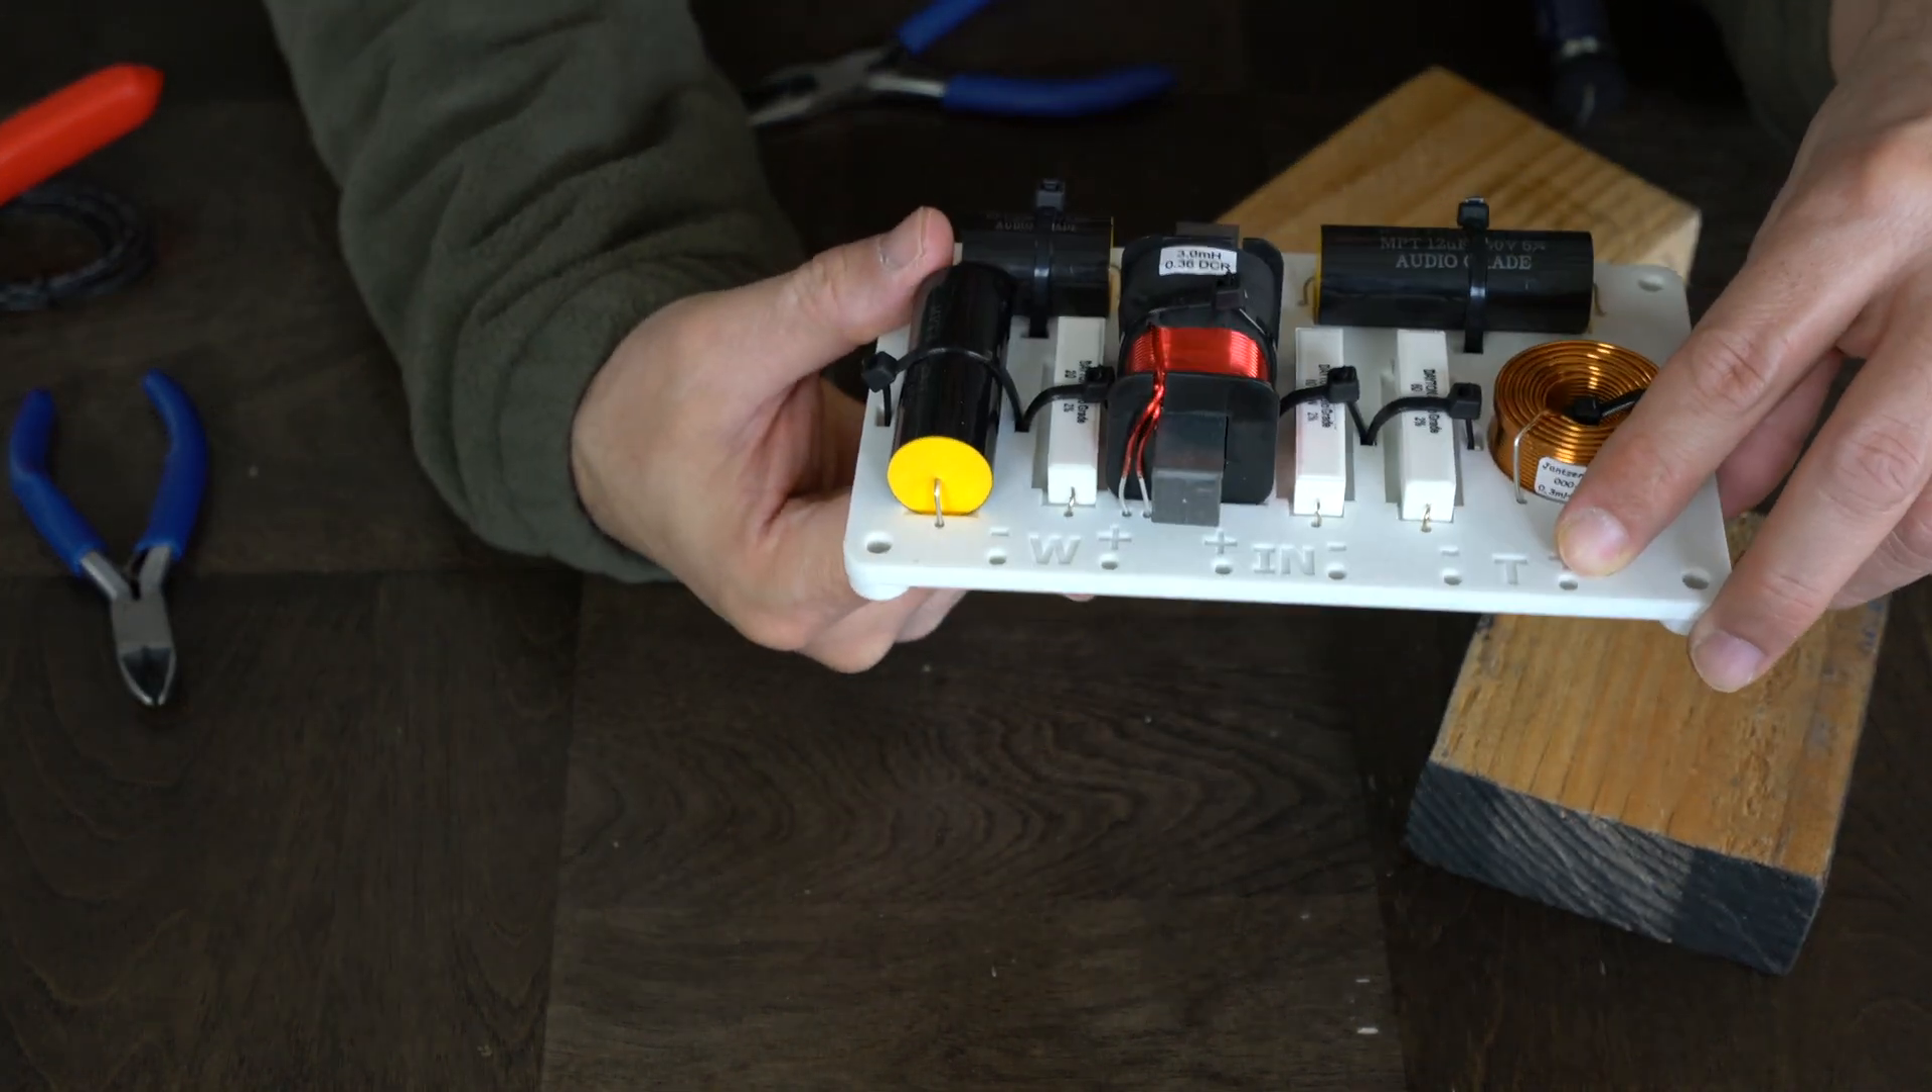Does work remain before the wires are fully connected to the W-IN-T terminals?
Yes.